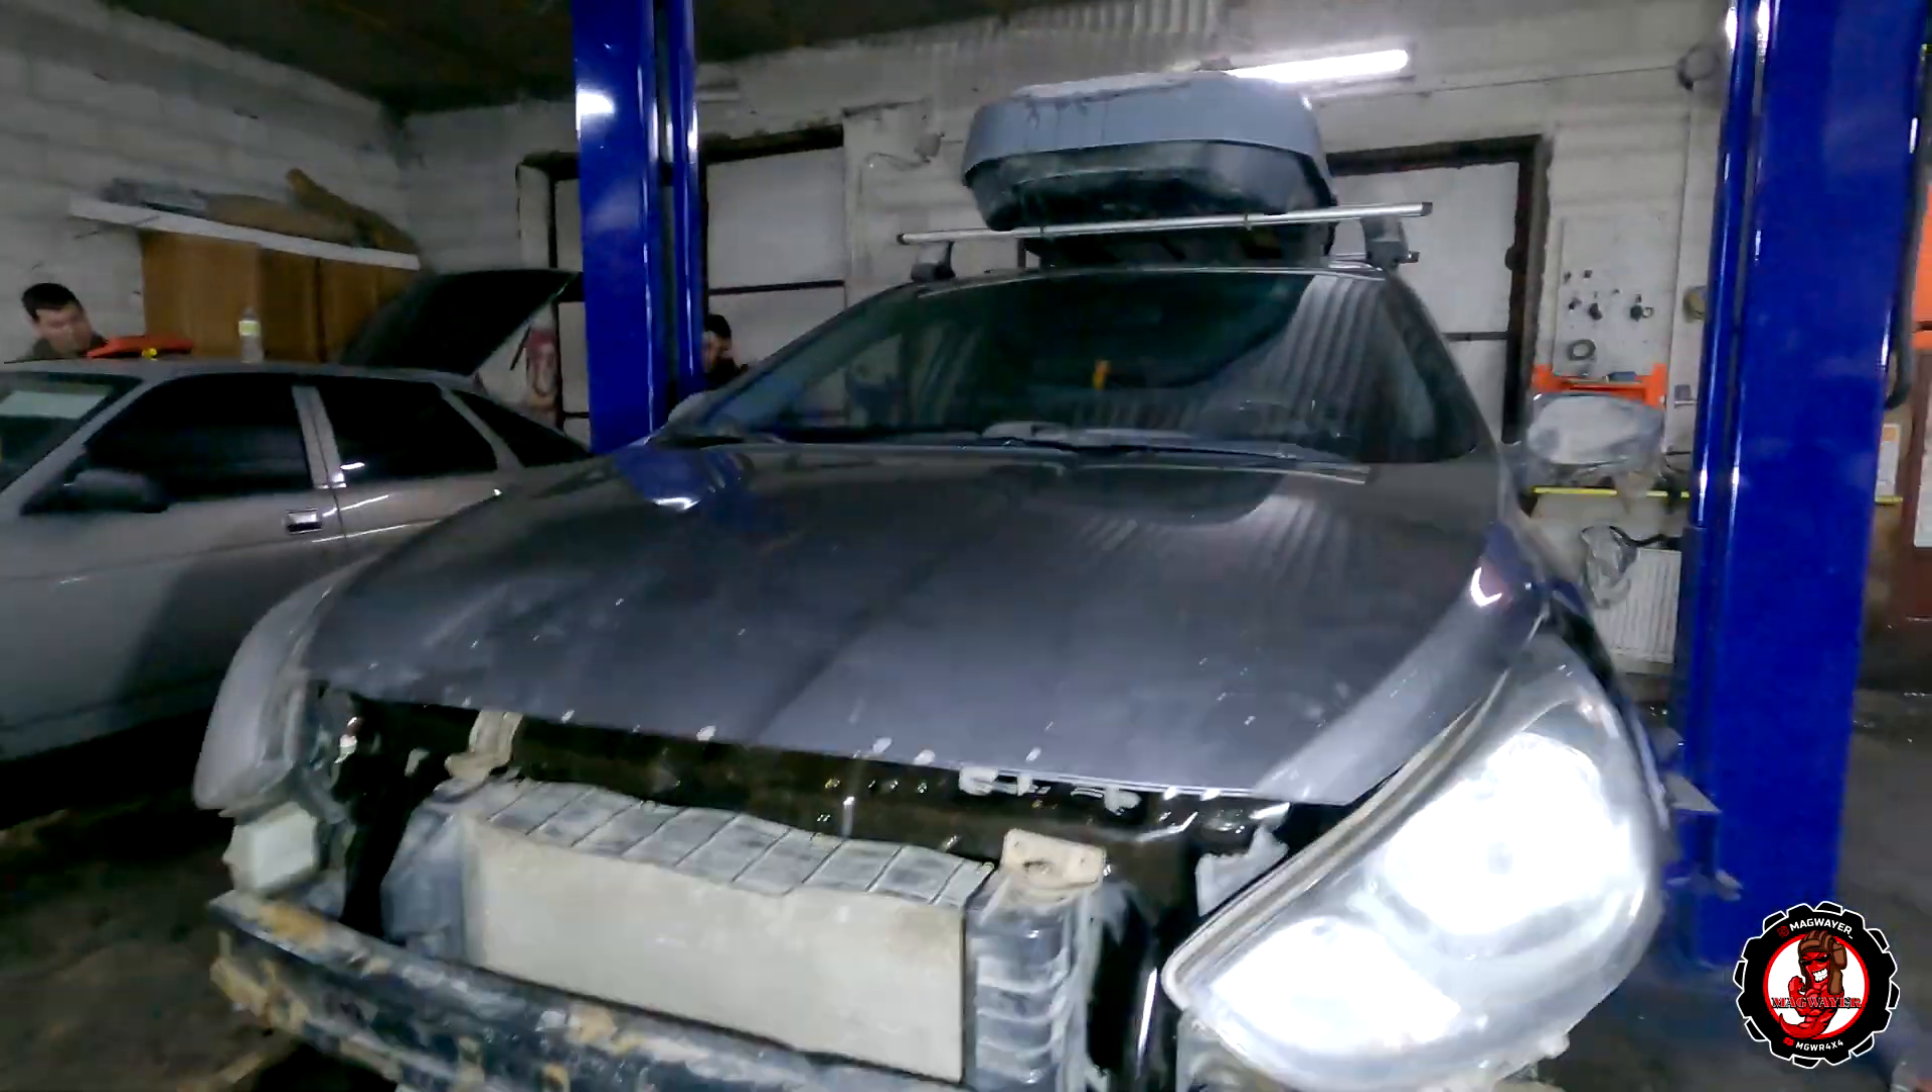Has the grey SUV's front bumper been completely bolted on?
No.